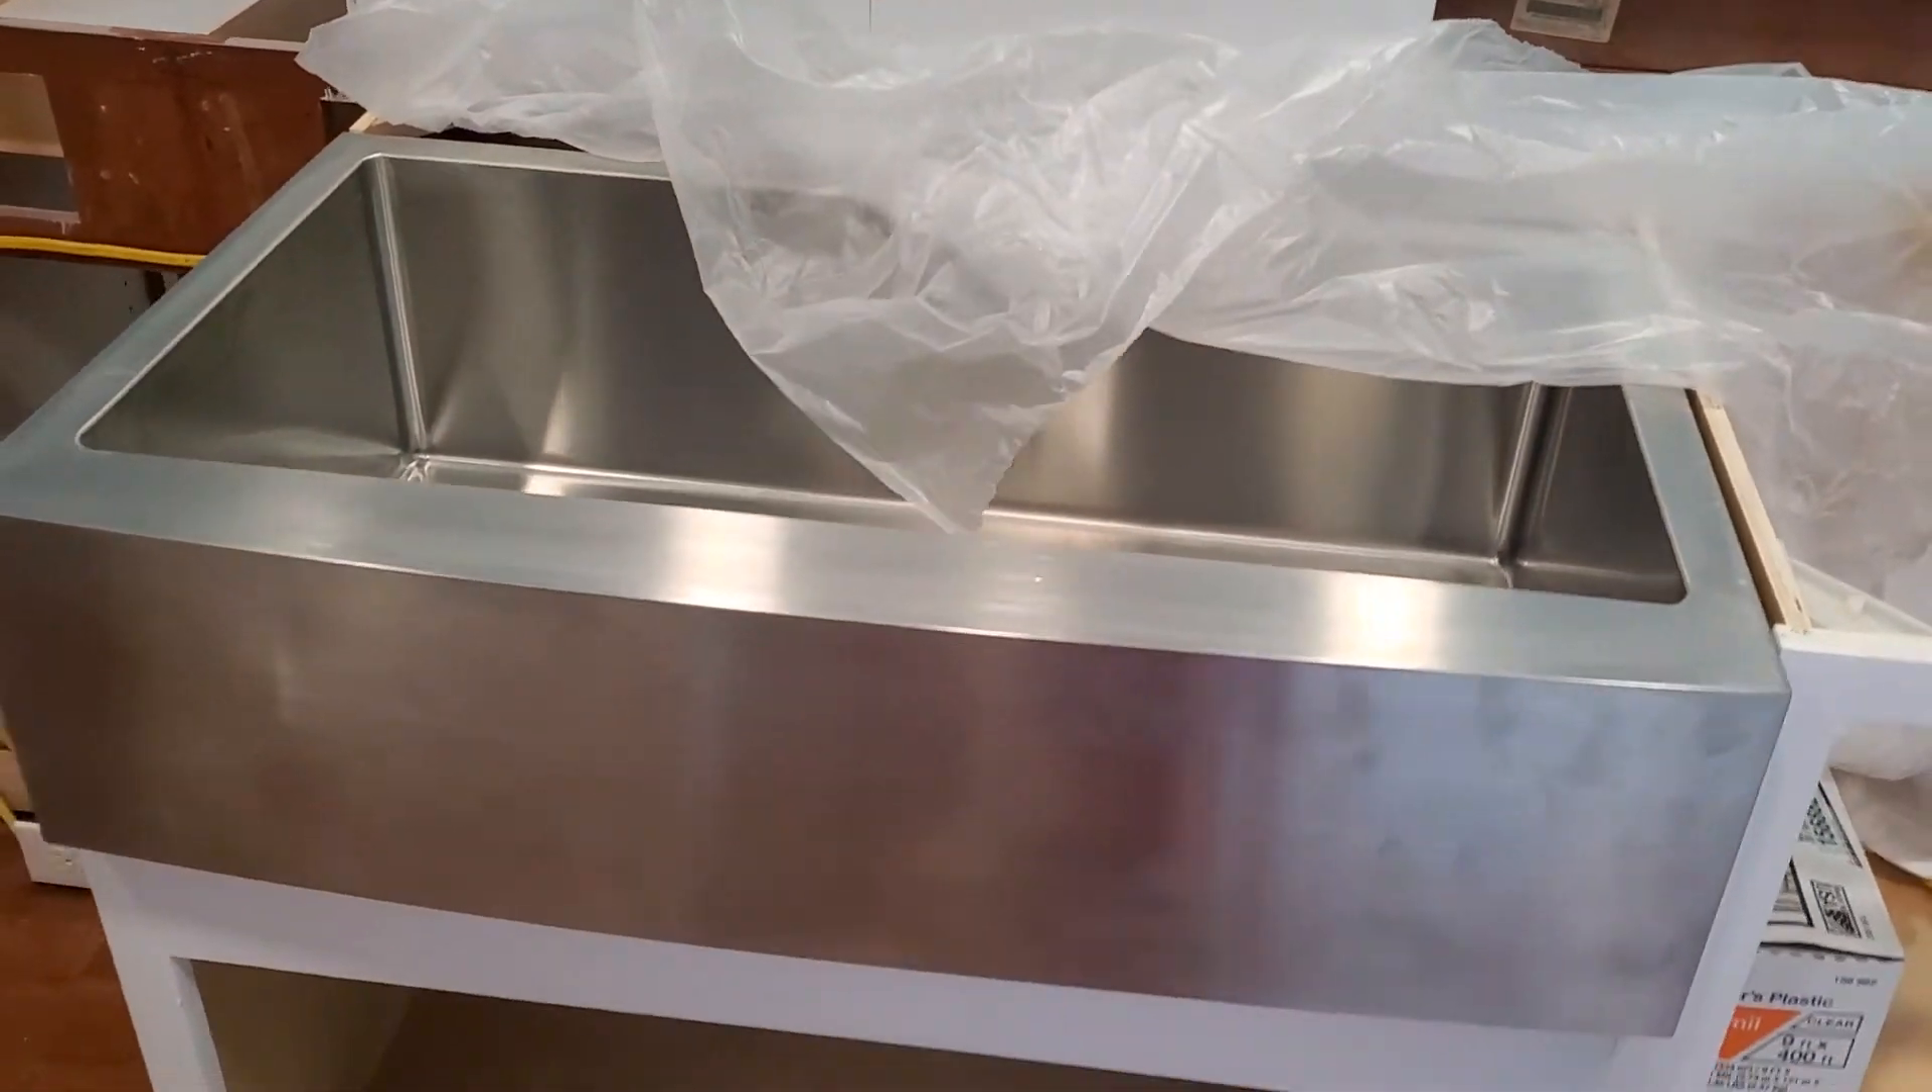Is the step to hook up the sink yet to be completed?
Yes.